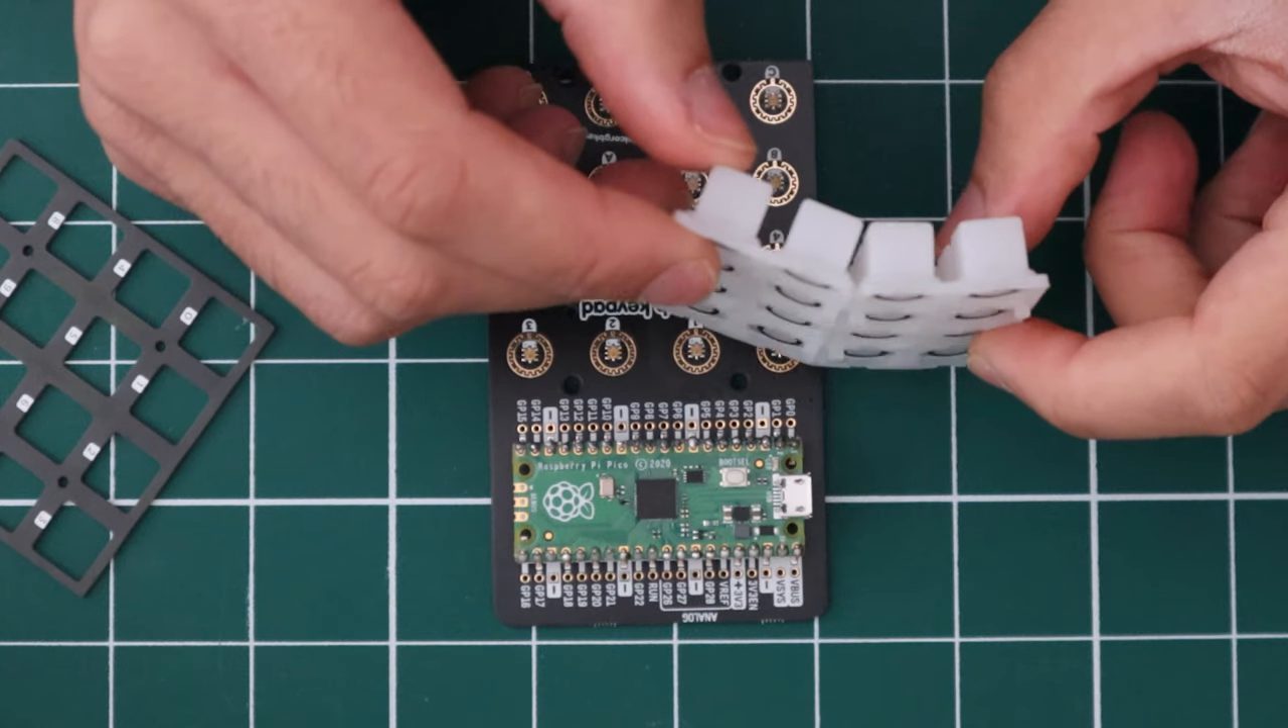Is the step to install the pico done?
Yes.